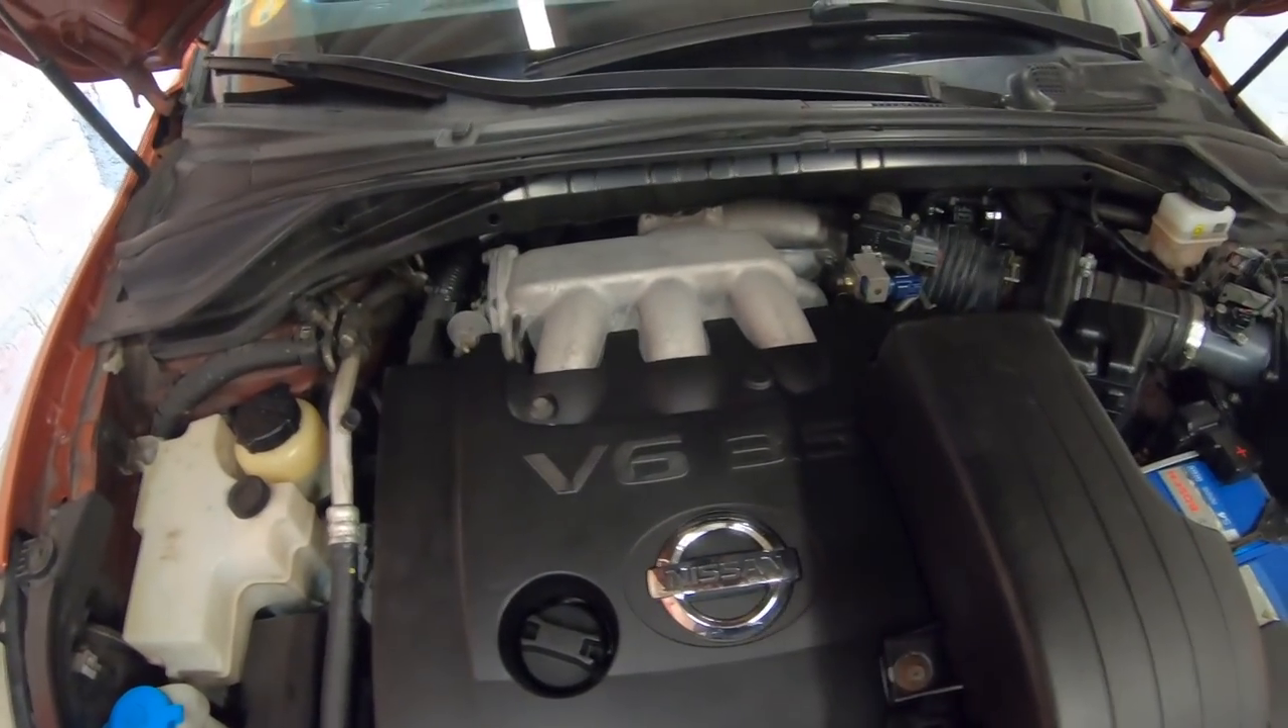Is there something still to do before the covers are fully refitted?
No.